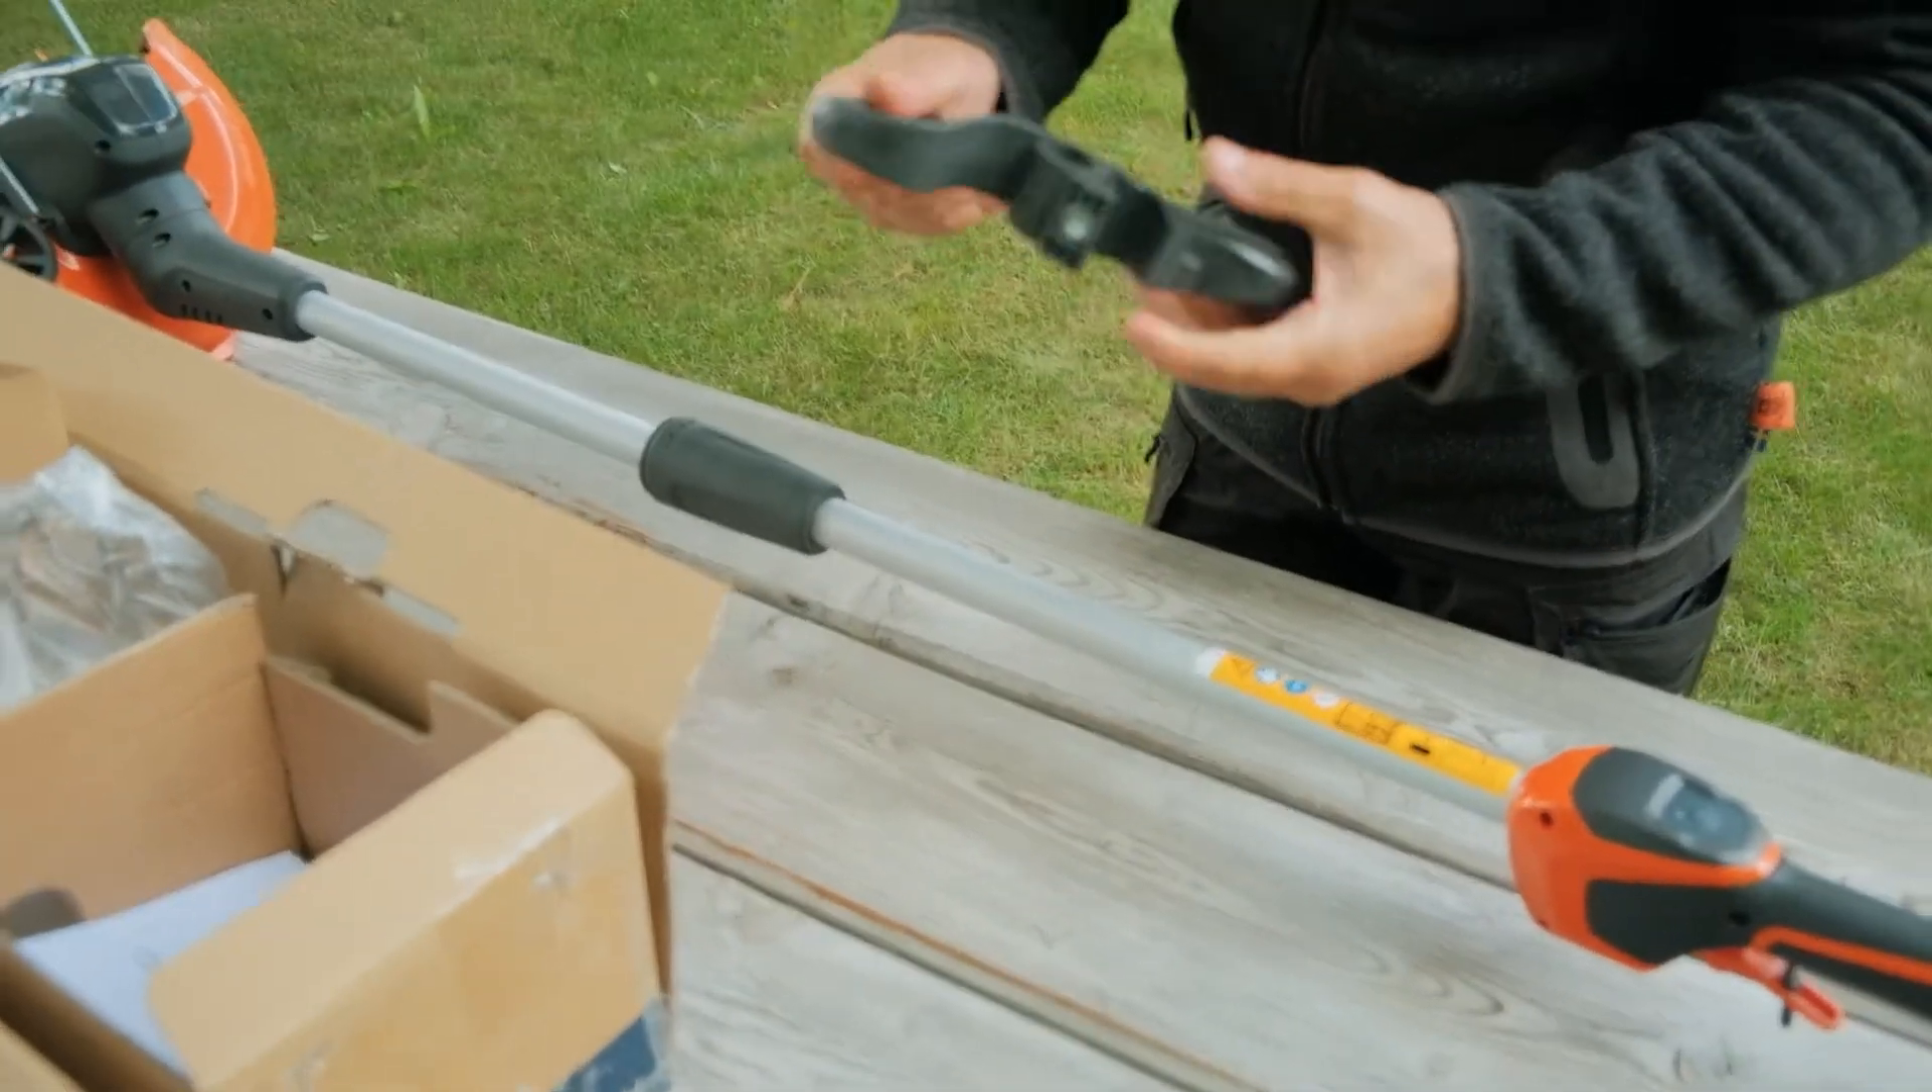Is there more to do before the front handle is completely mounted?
Yes.